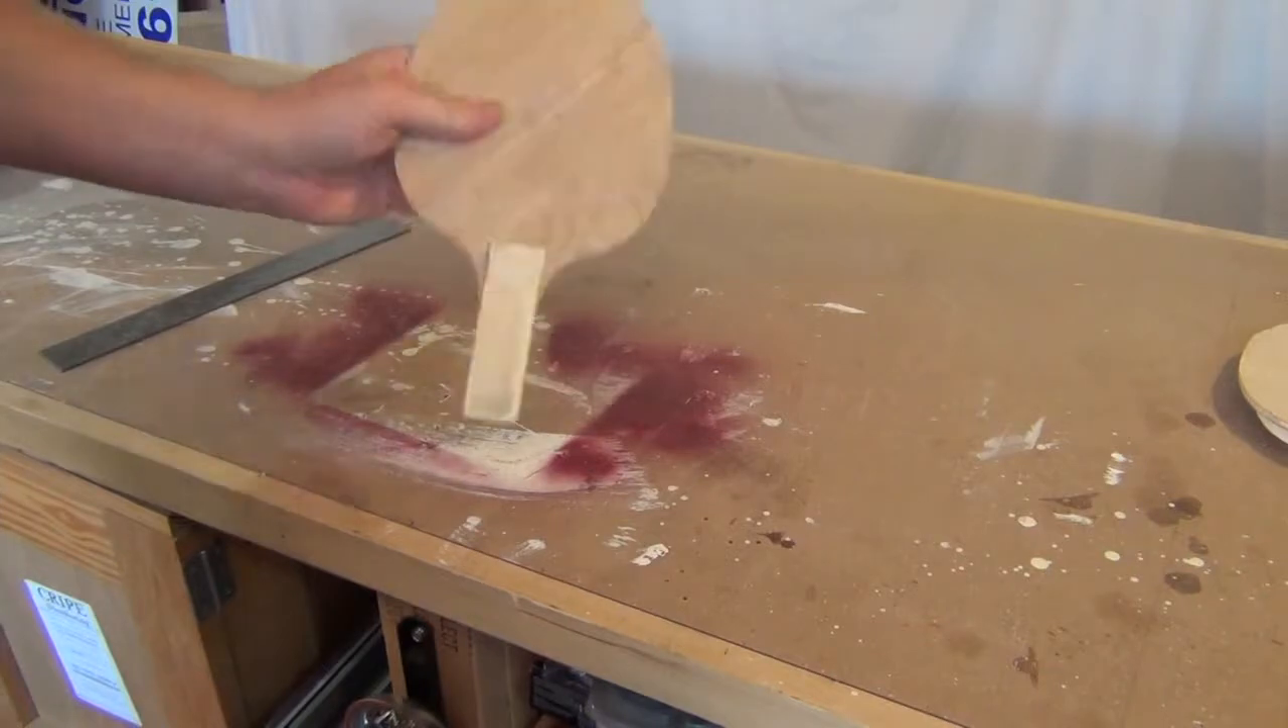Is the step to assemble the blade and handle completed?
Yes.